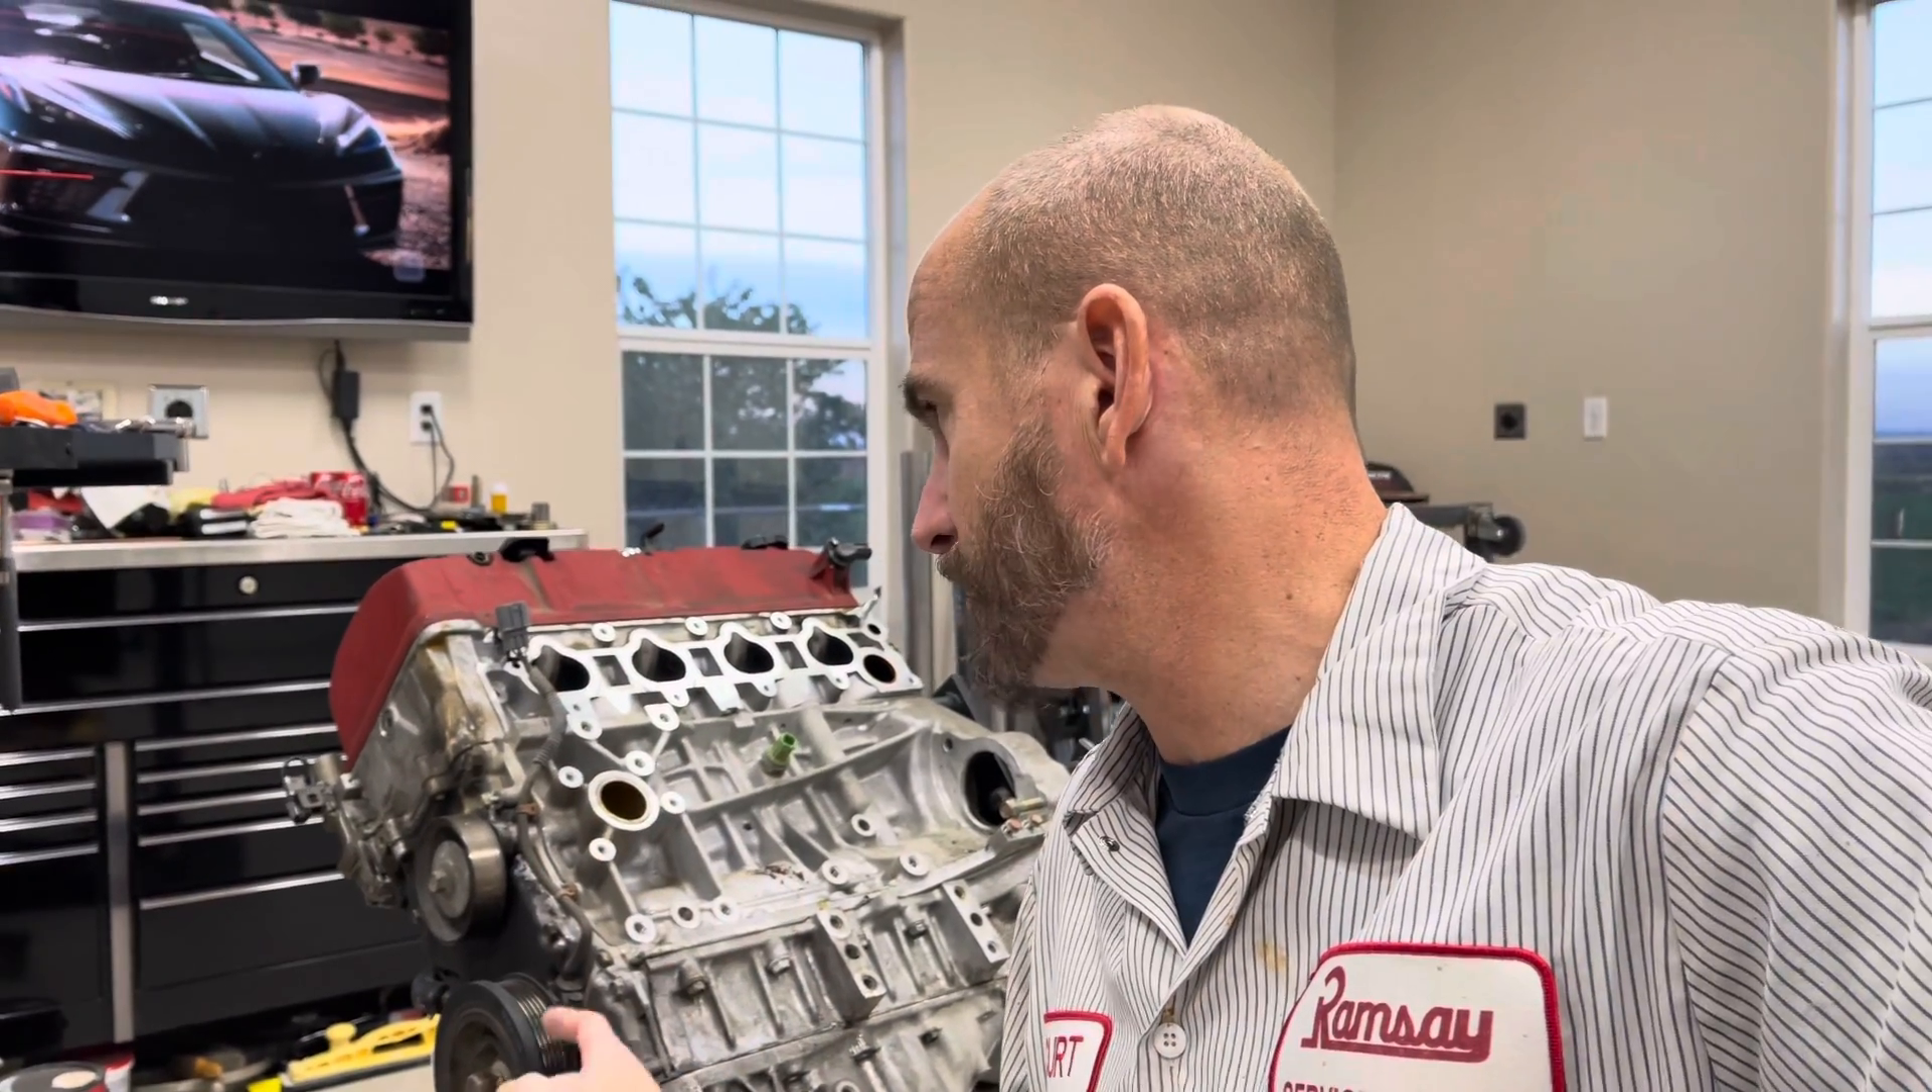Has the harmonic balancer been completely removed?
No.